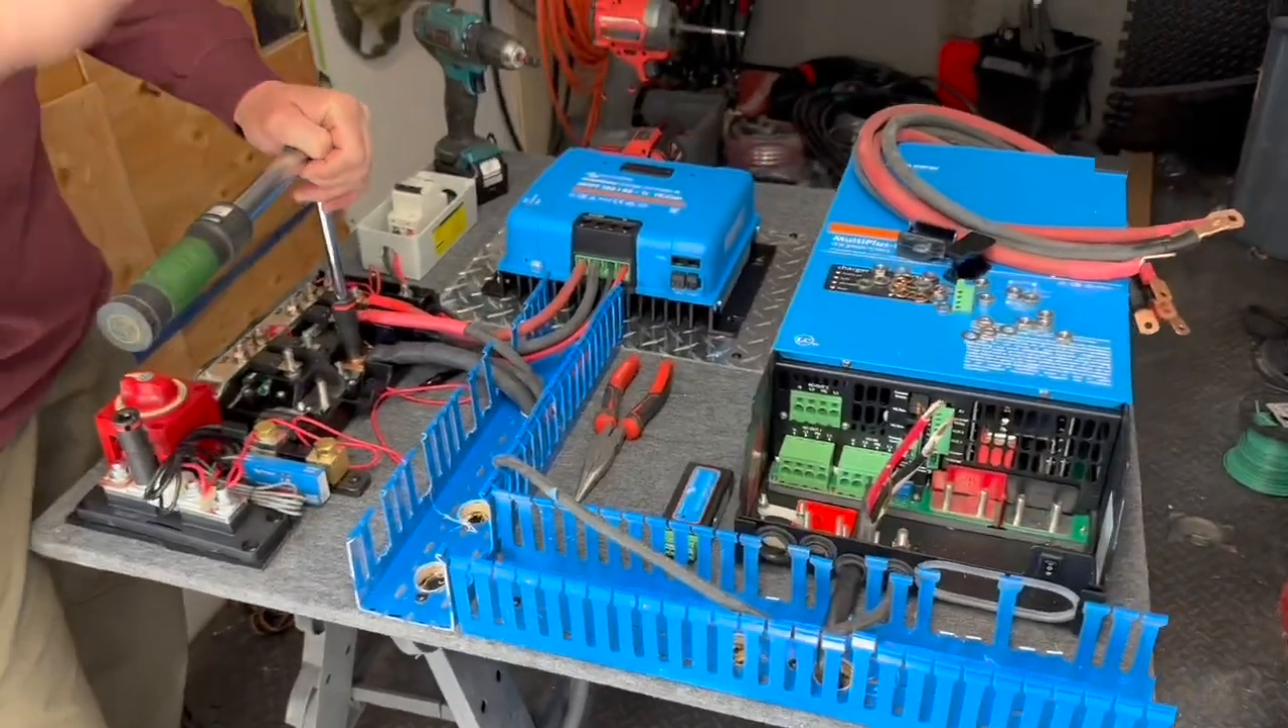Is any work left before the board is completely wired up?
Yes.